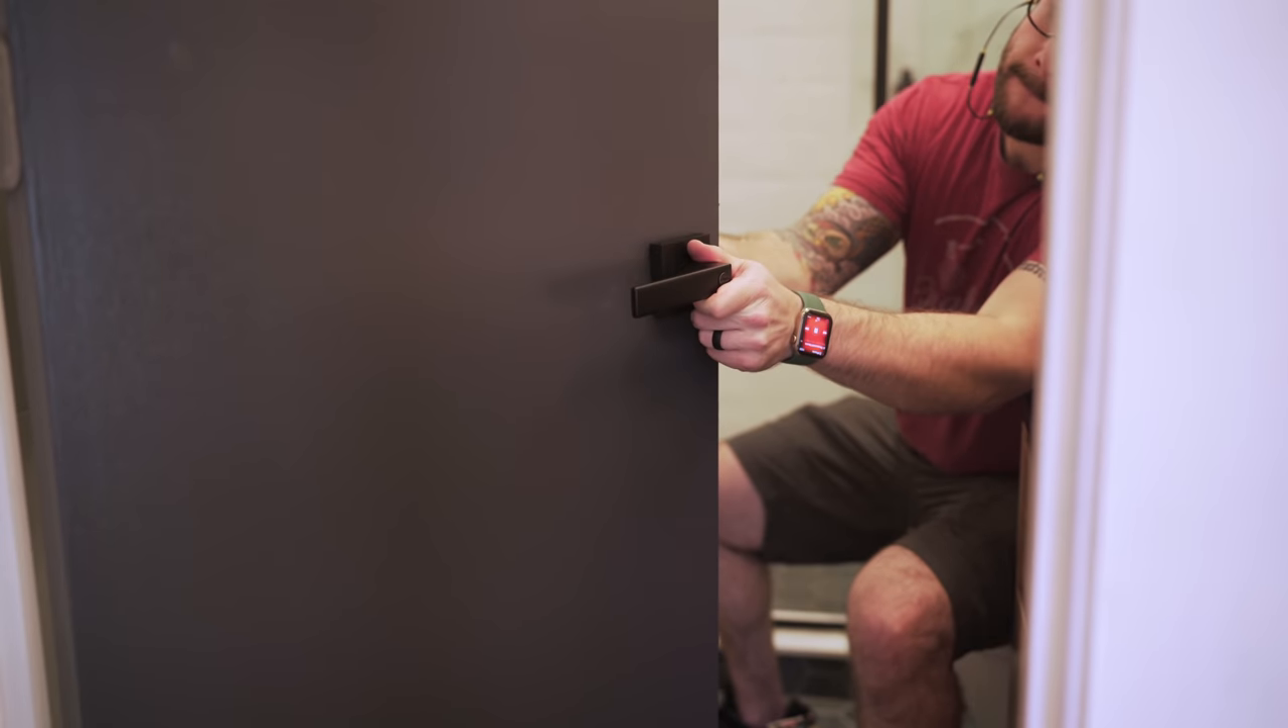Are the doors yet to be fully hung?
No.